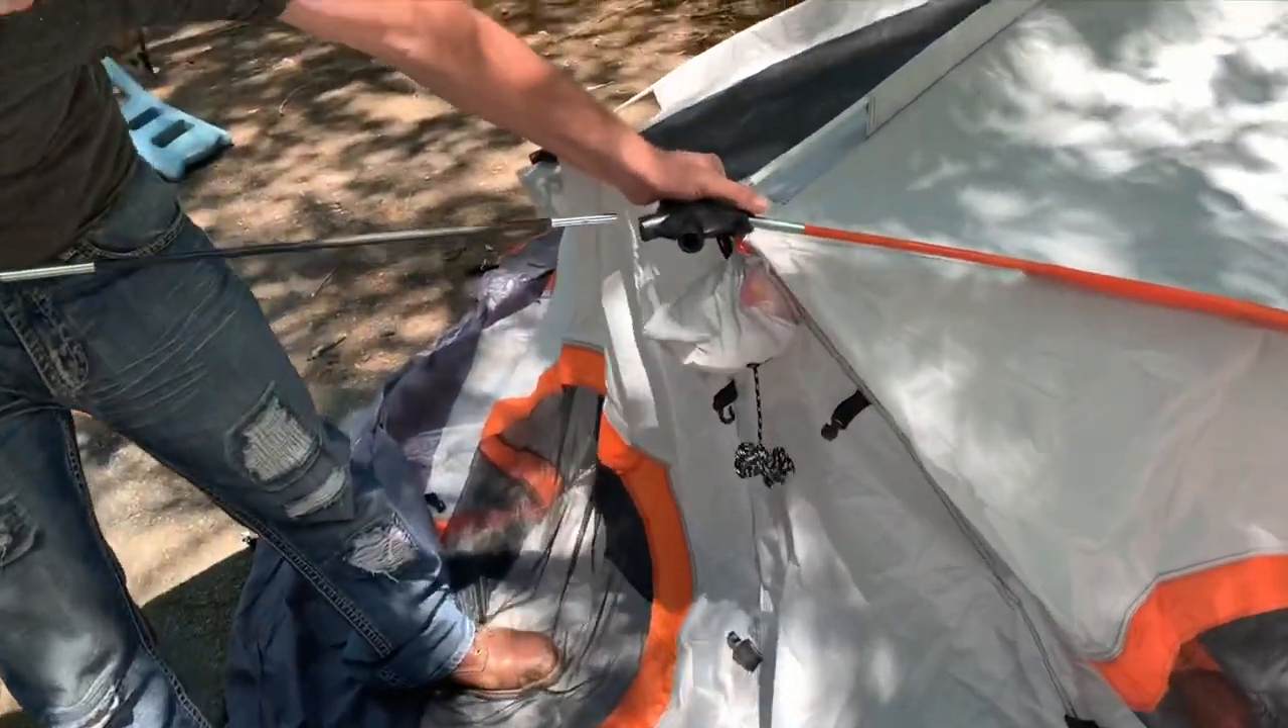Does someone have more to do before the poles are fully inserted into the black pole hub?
Yes.